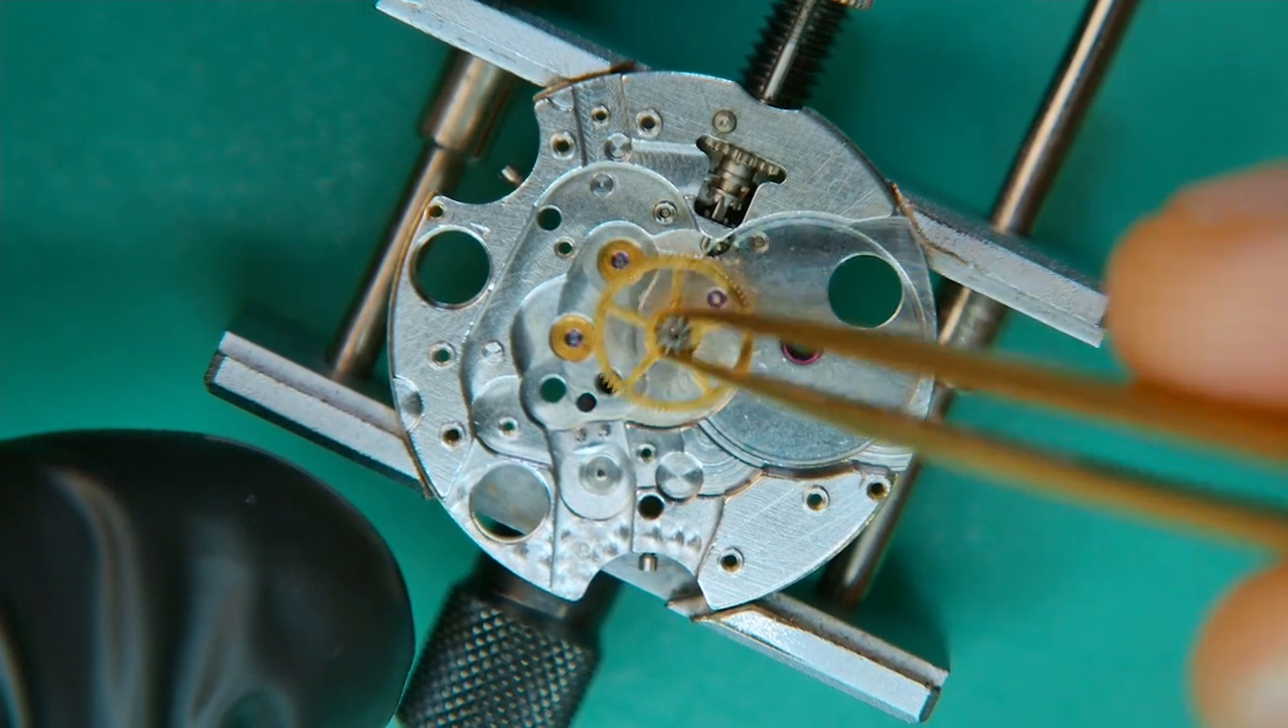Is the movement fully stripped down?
No.